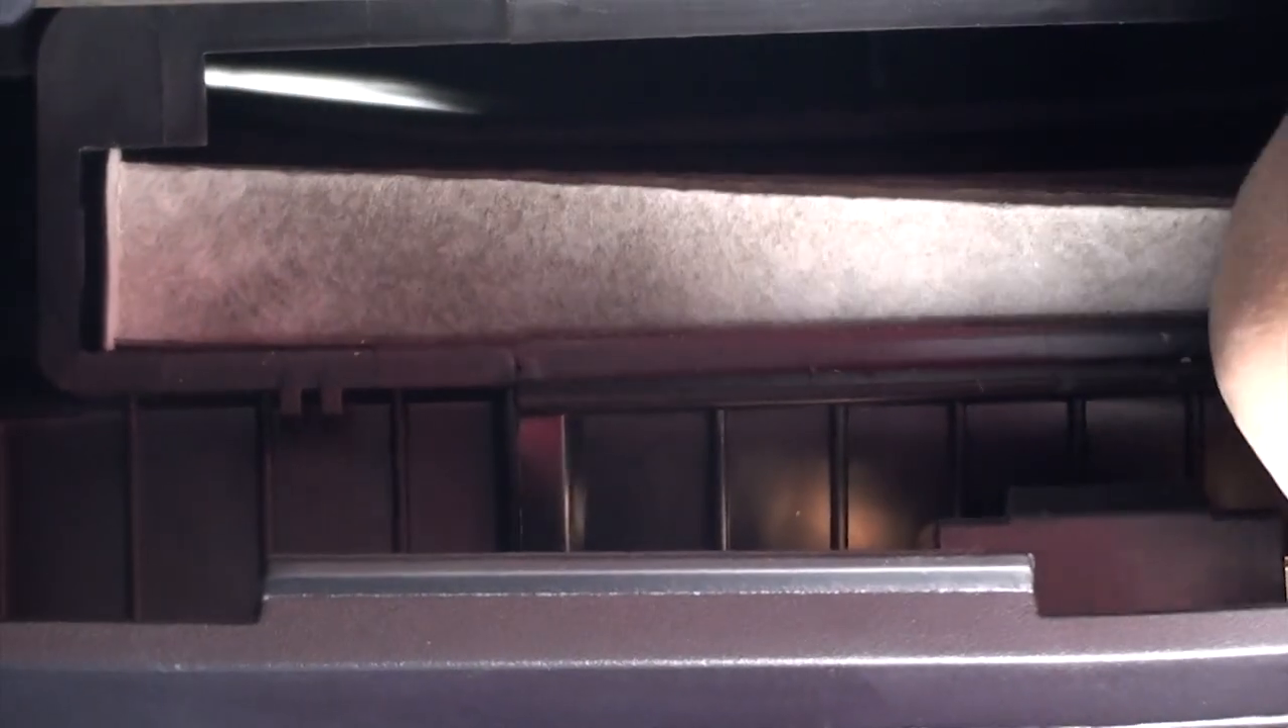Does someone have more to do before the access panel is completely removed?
No.